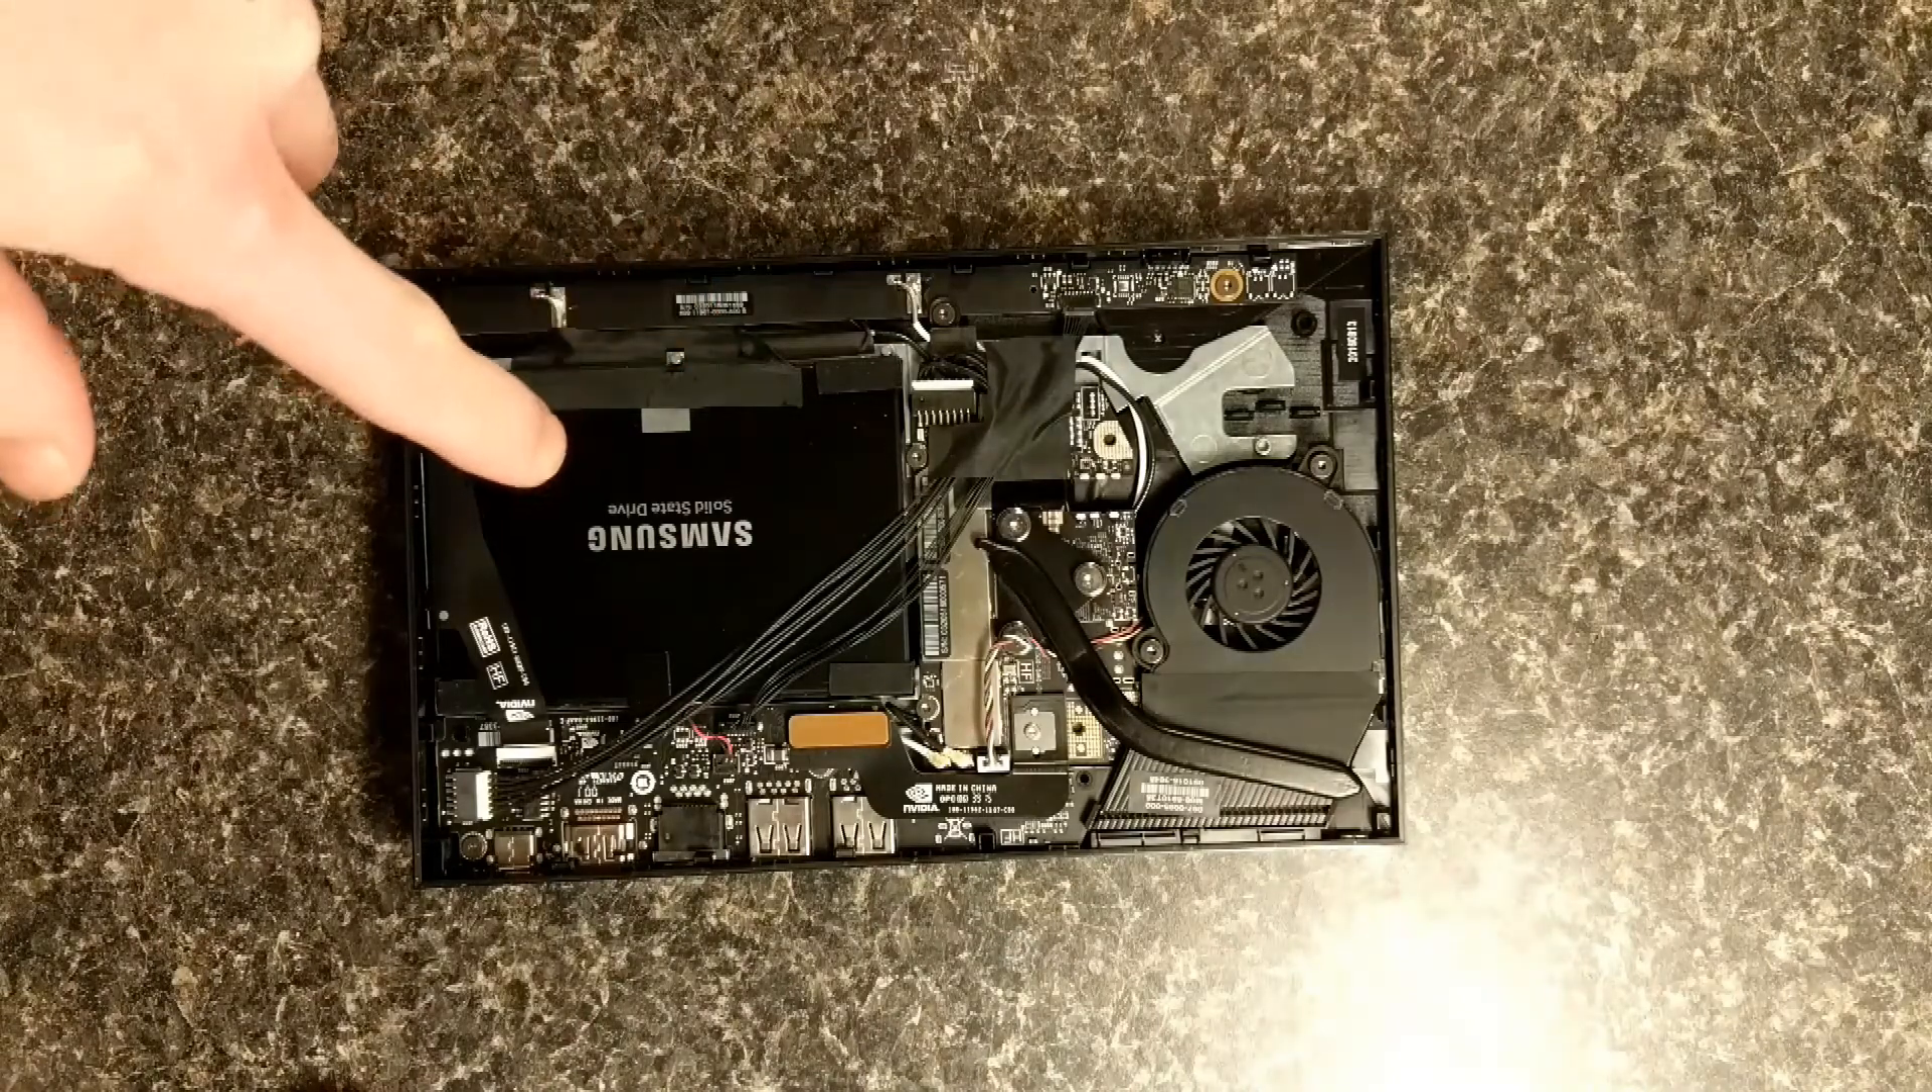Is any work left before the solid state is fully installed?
No.